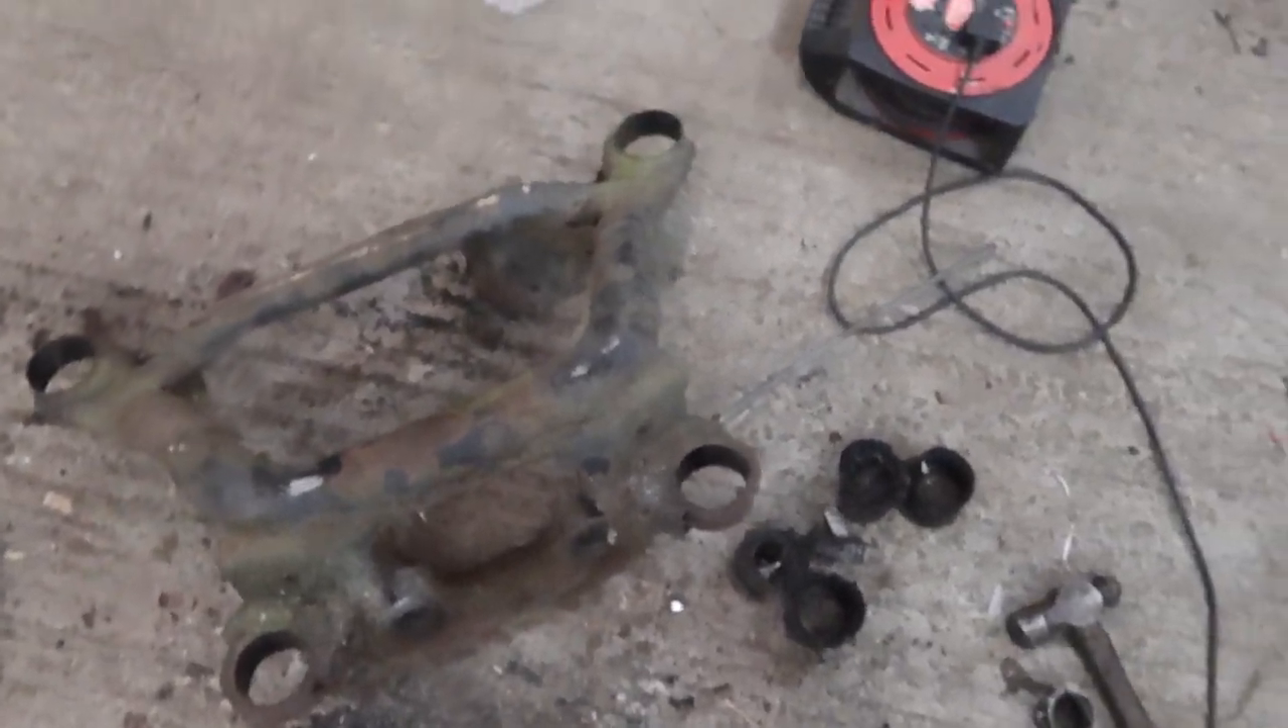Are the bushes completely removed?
Yes.